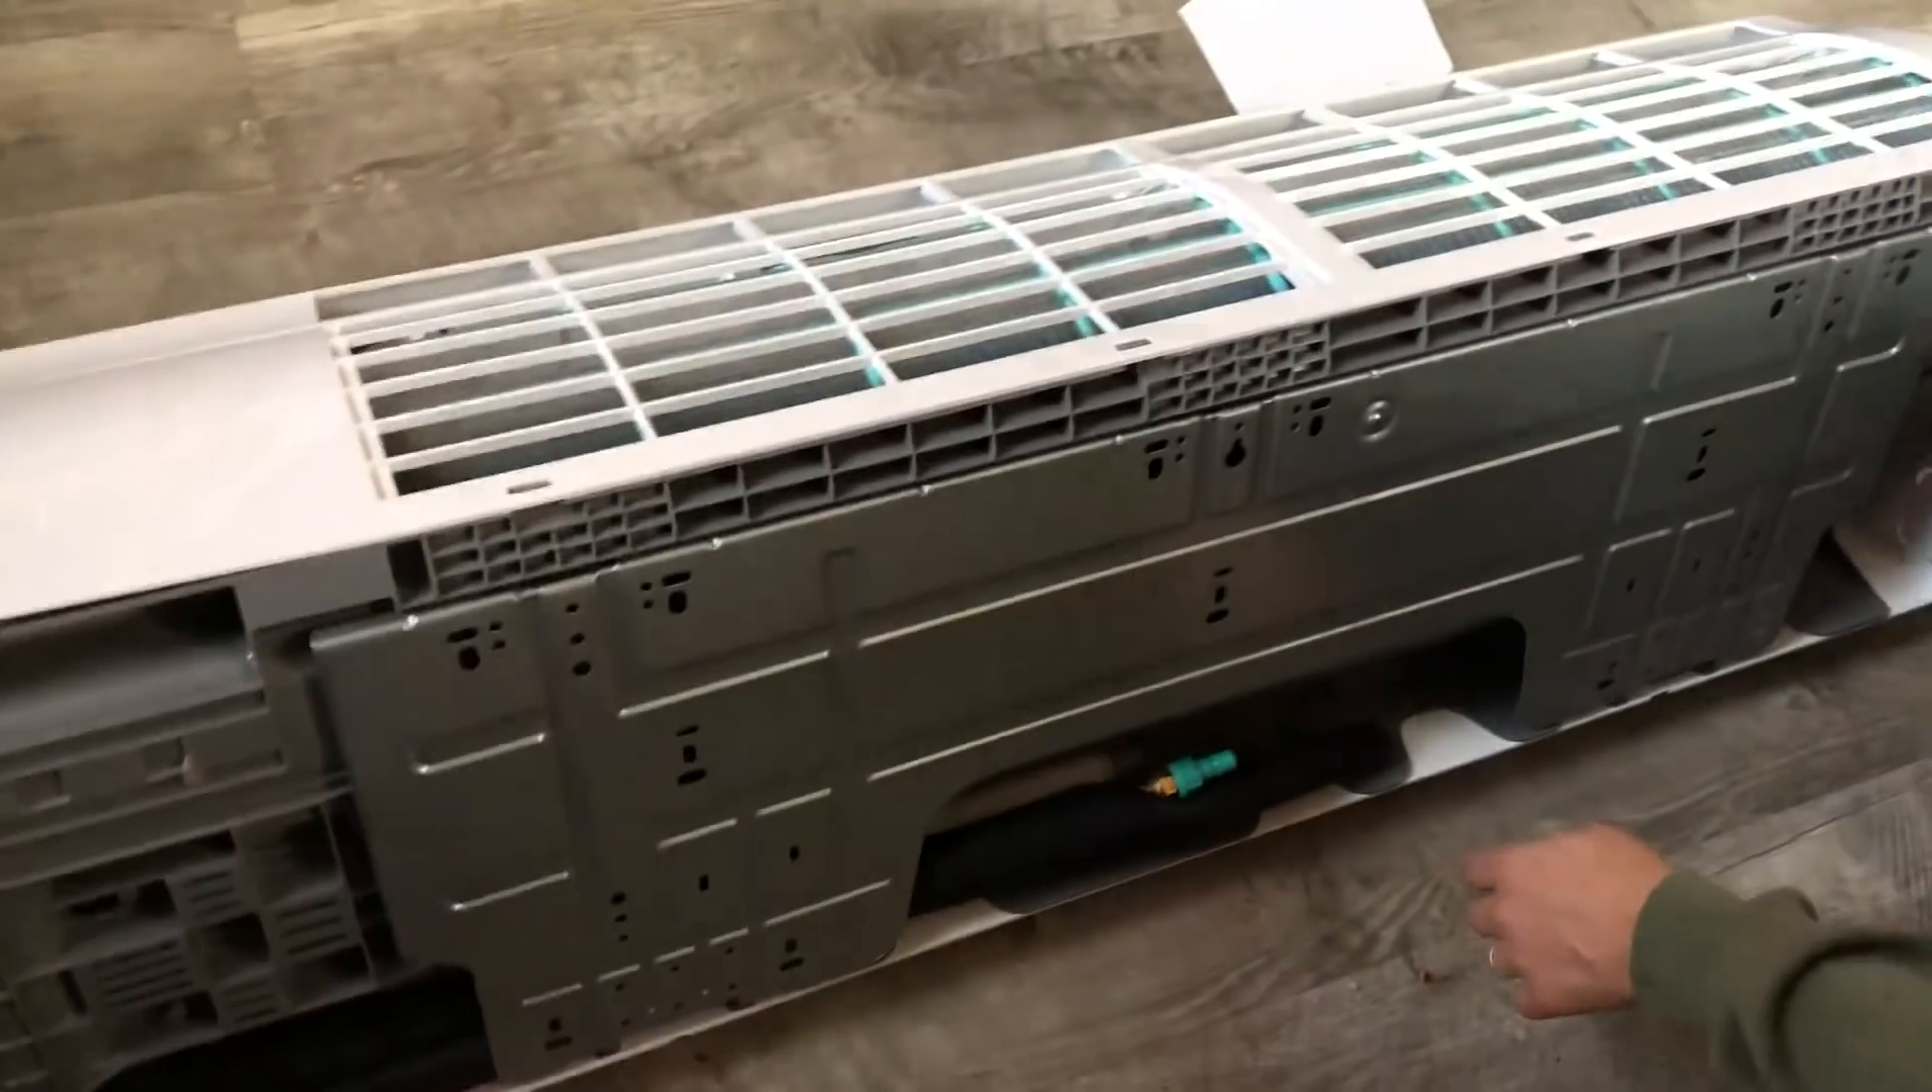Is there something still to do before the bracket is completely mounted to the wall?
Yes.